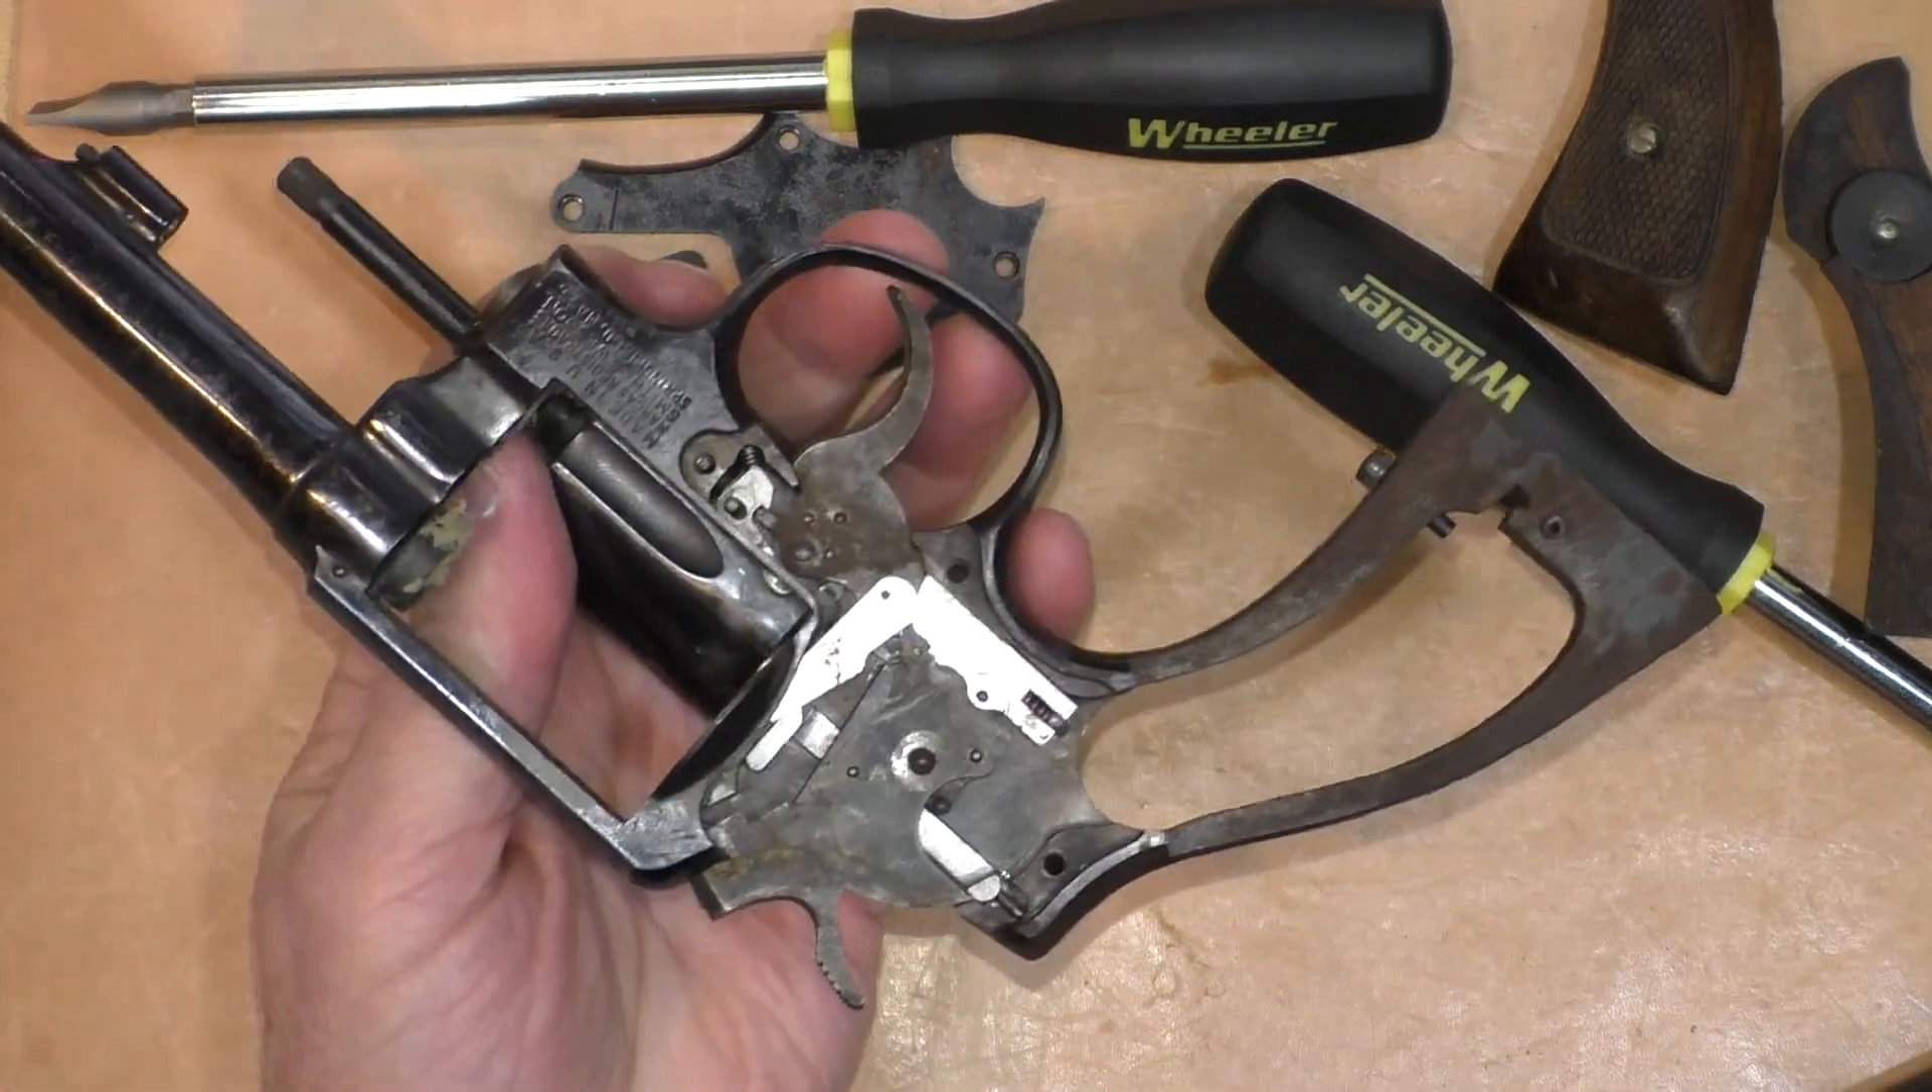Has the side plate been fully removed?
Yes.